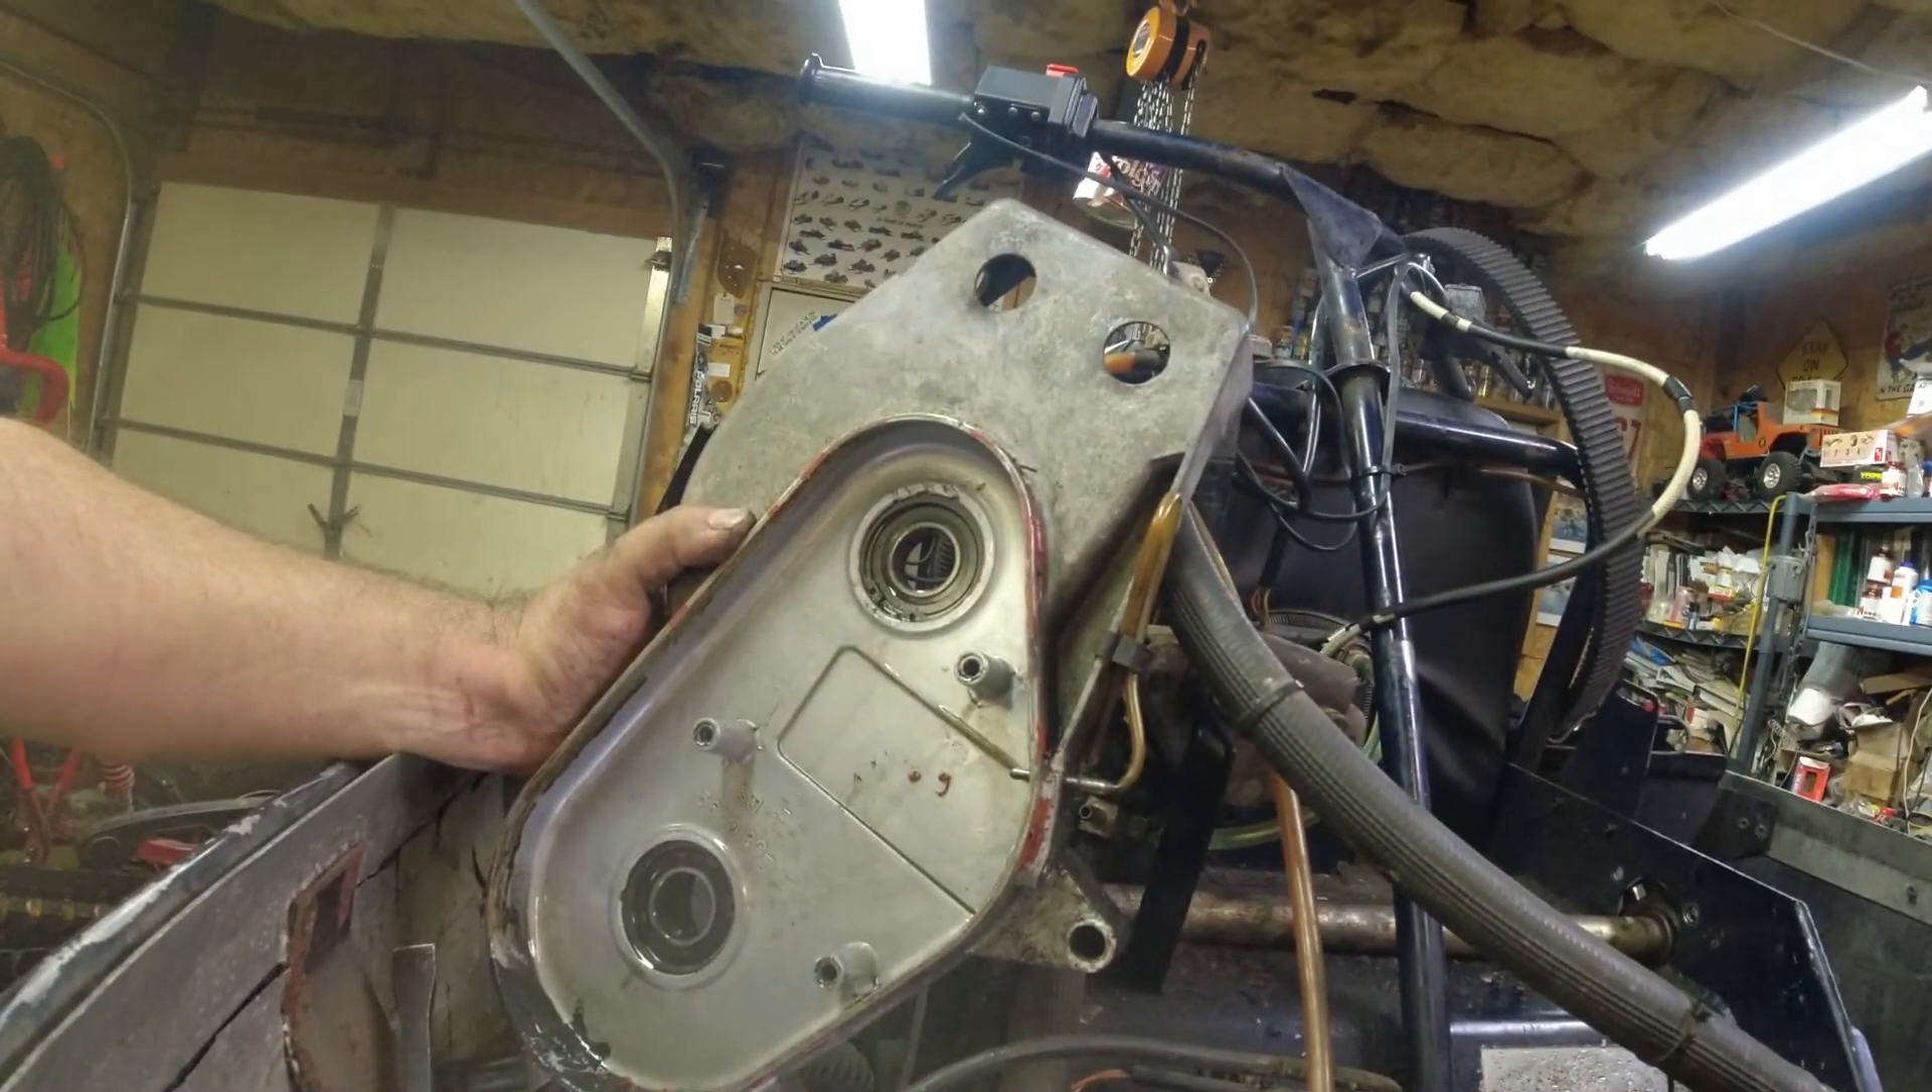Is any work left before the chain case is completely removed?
No.